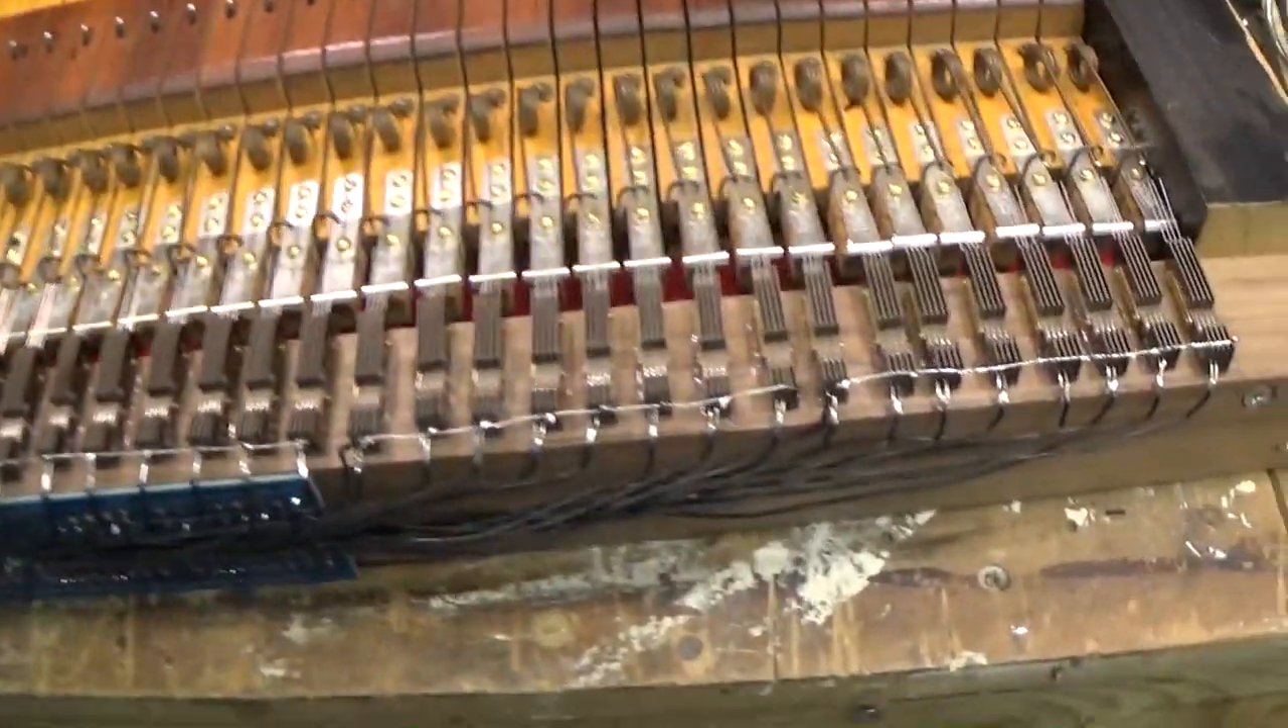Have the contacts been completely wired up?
Yes.